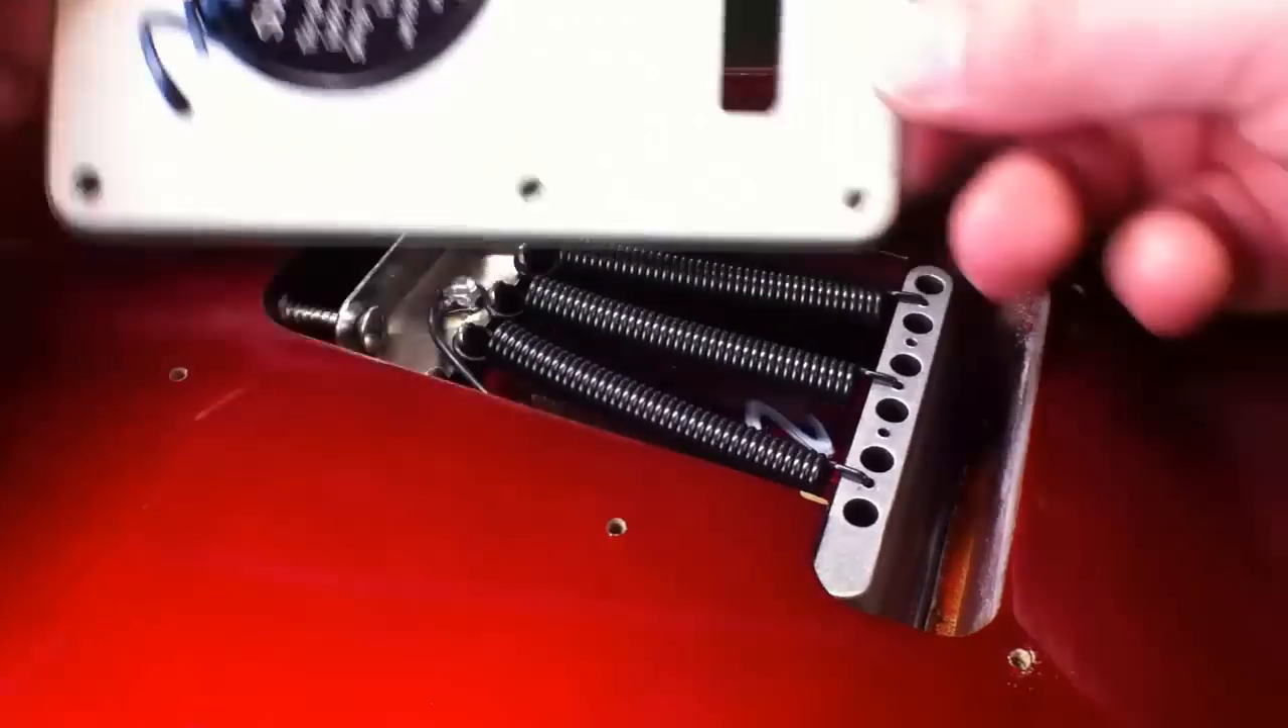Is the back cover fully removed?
Yes.